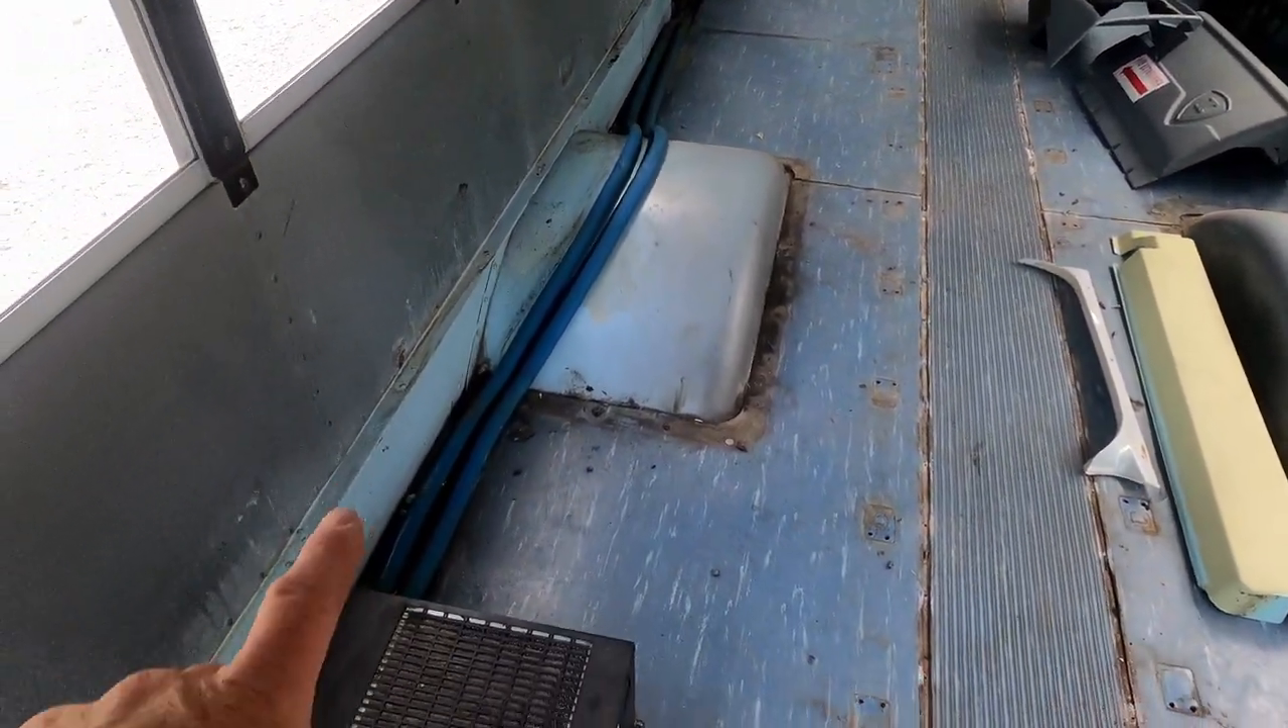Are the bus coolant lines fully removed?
No.